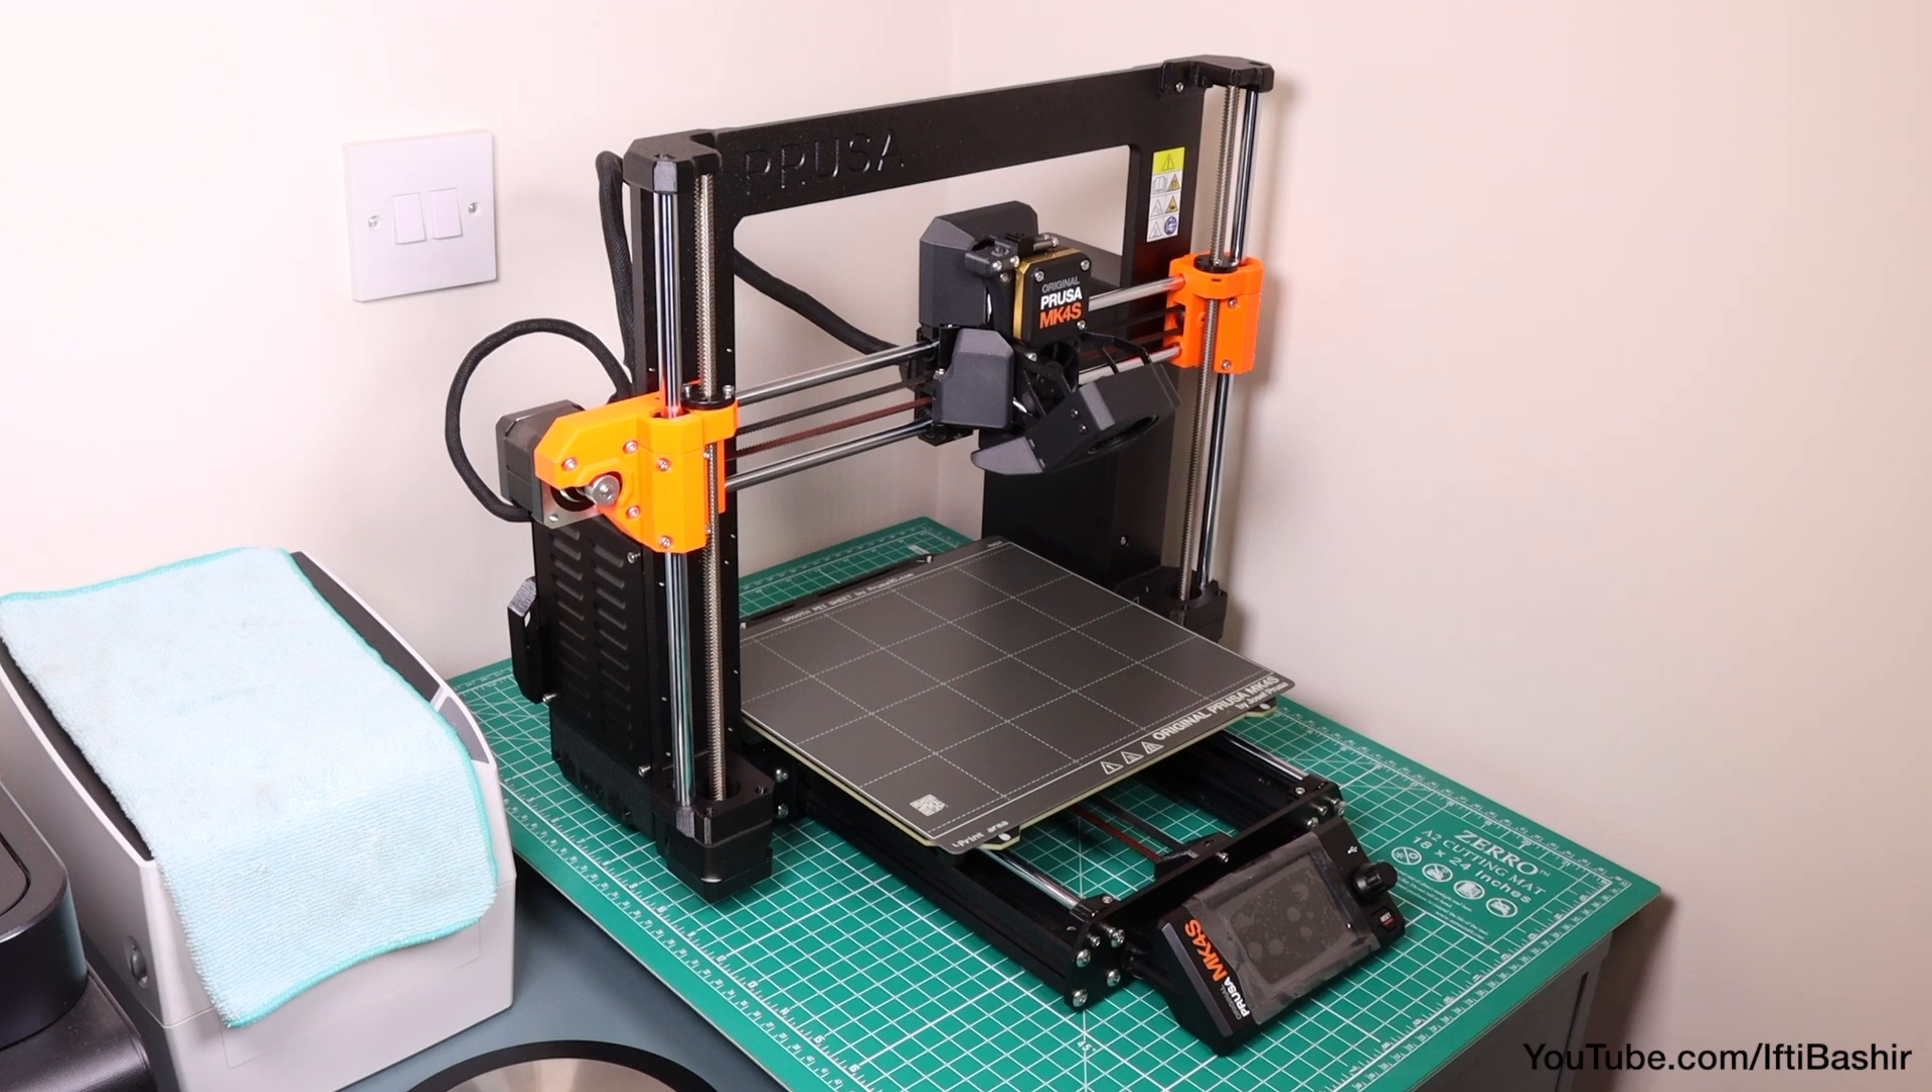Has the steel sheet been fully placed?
Yes.